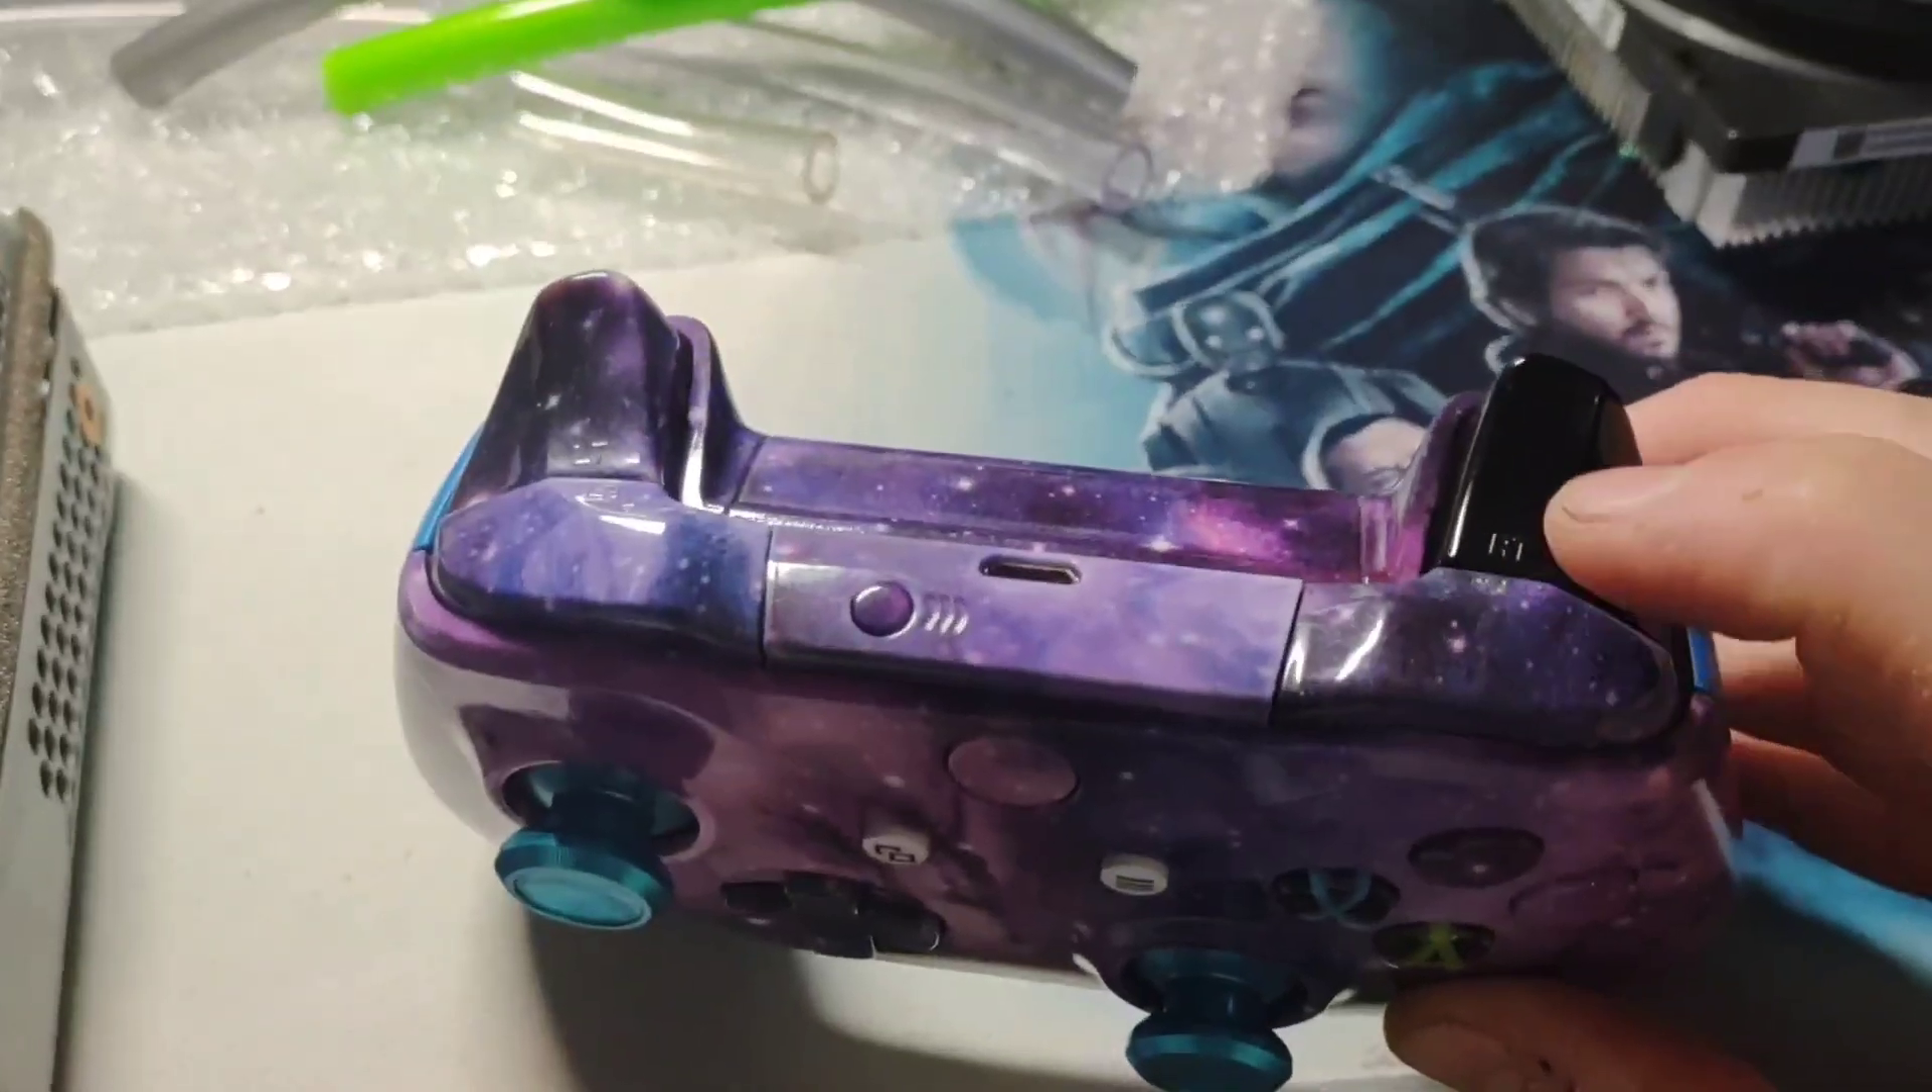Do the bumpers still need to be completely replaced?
No.